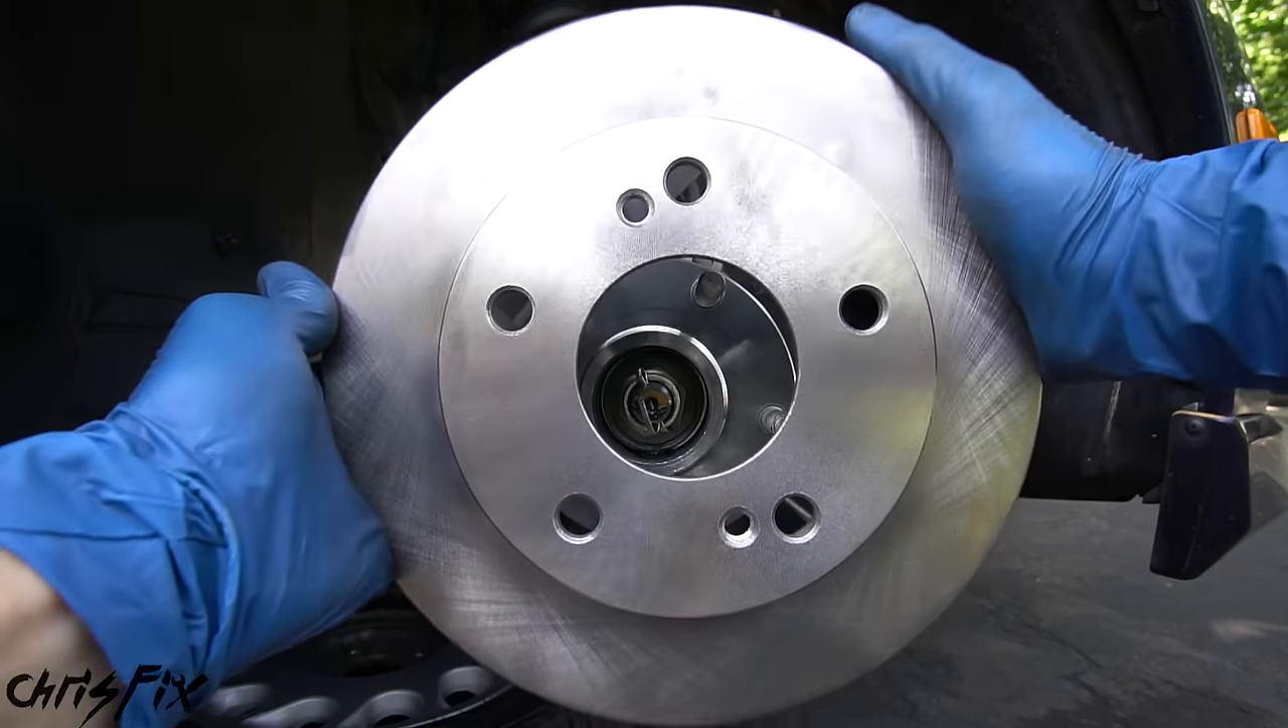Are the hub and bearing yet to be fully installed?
No.